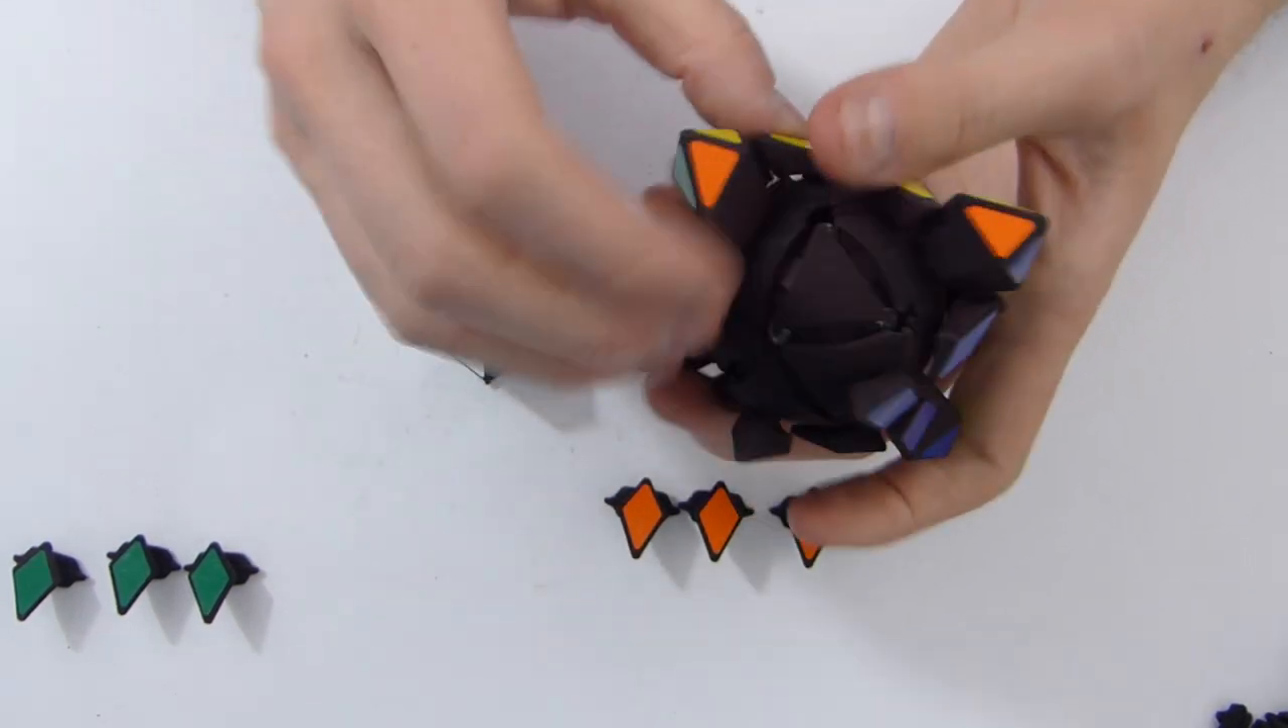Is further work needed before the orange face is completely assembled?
Yes.